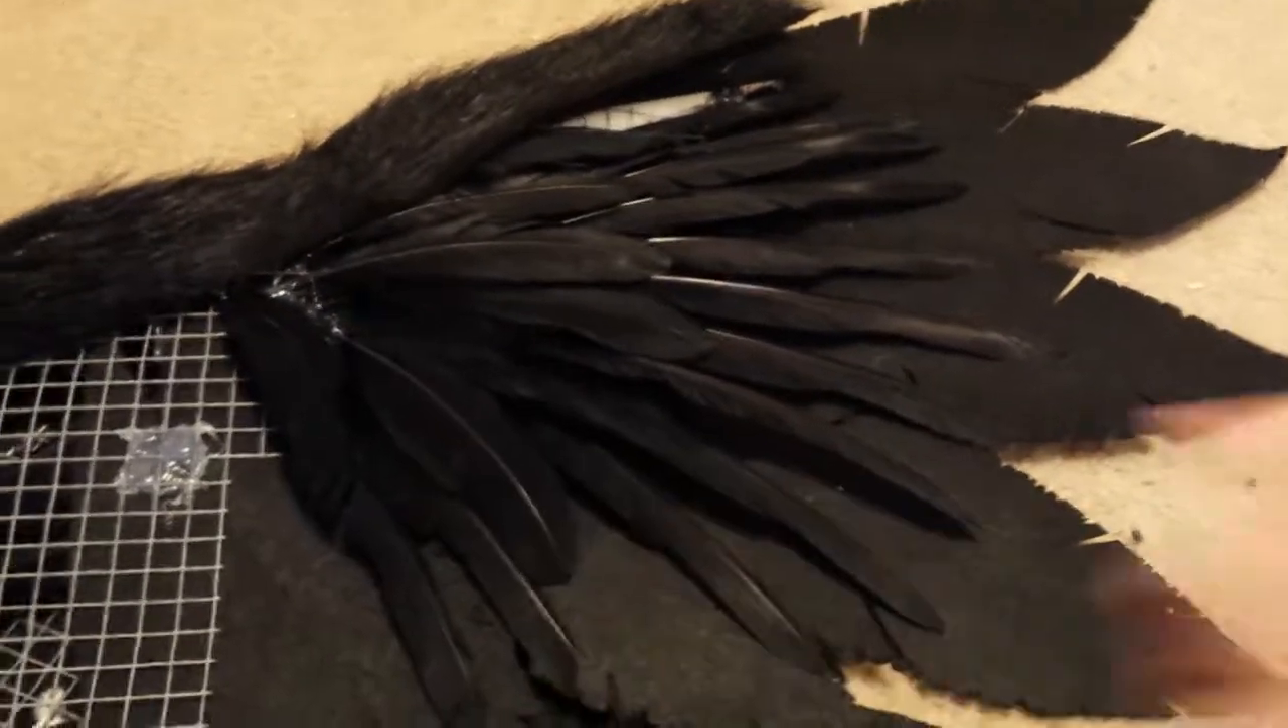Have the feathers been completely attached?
No.